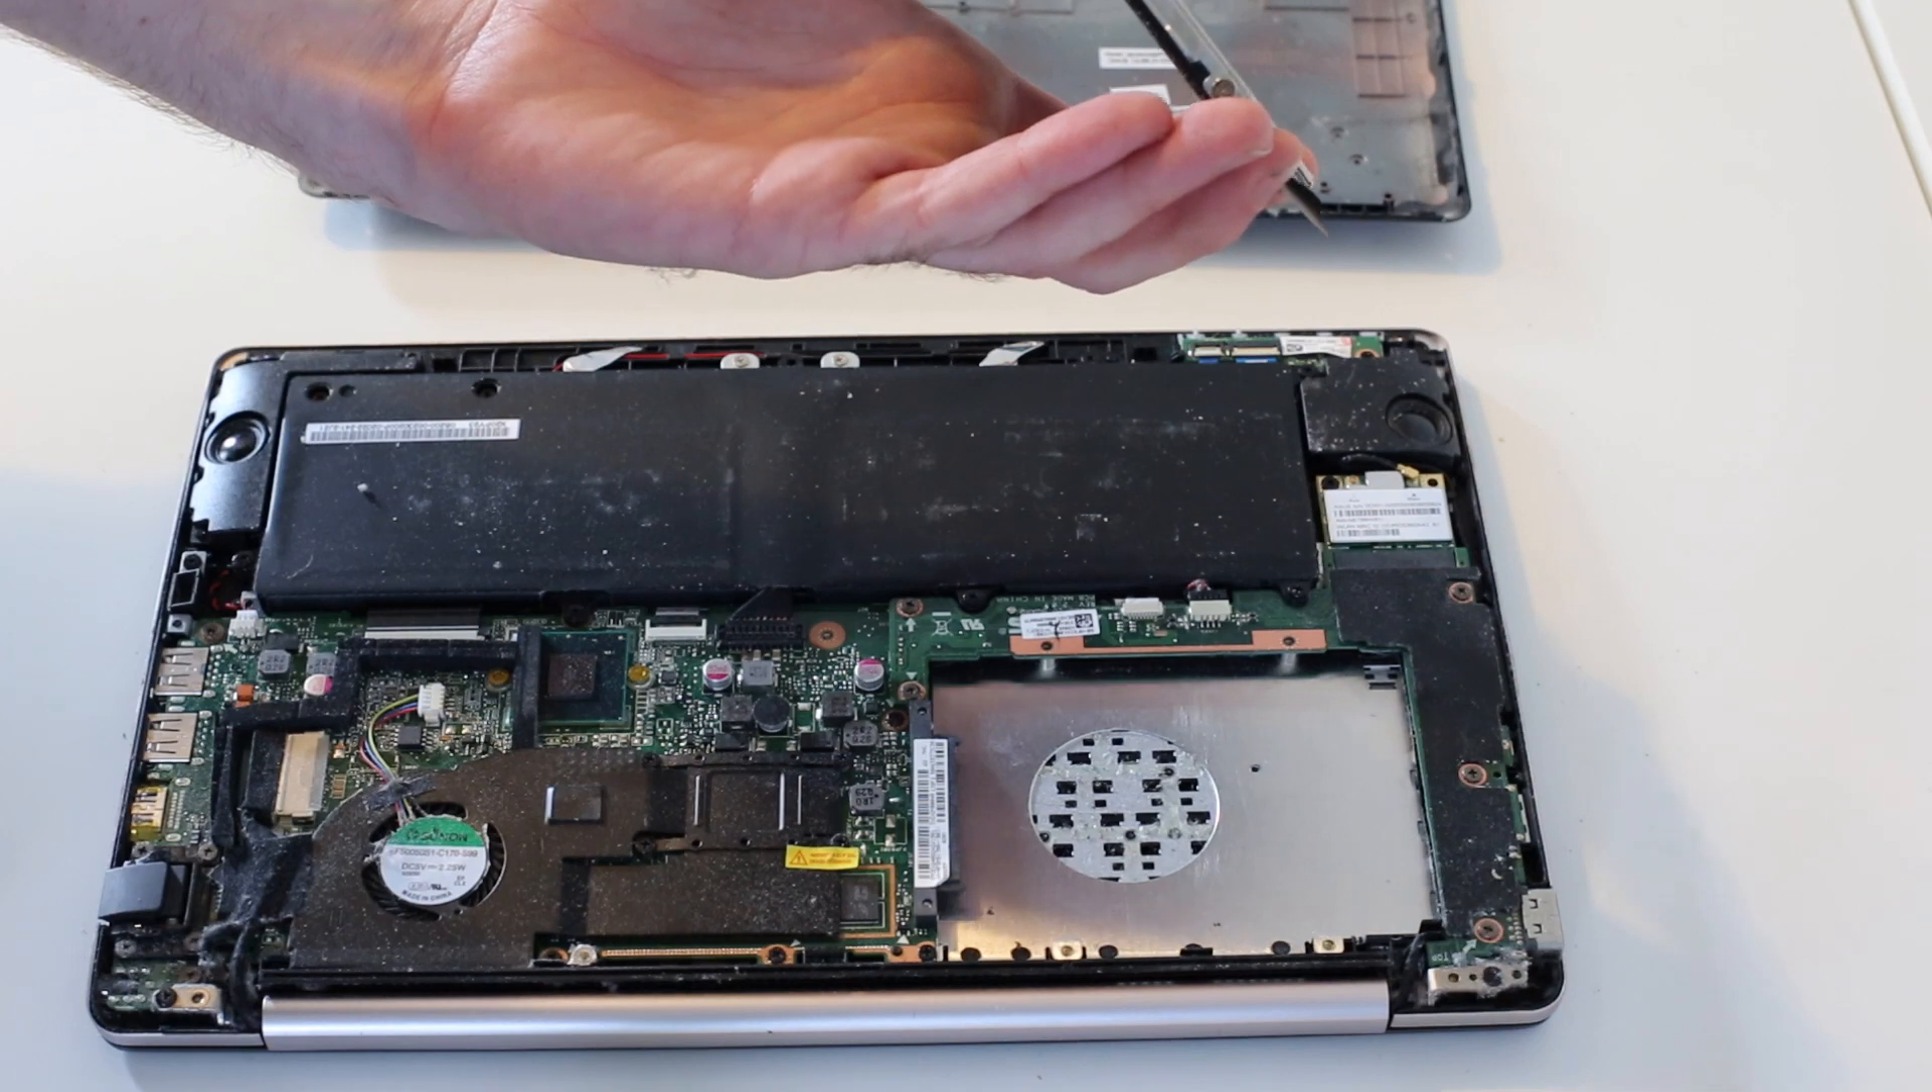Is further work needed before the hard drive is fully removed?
No.